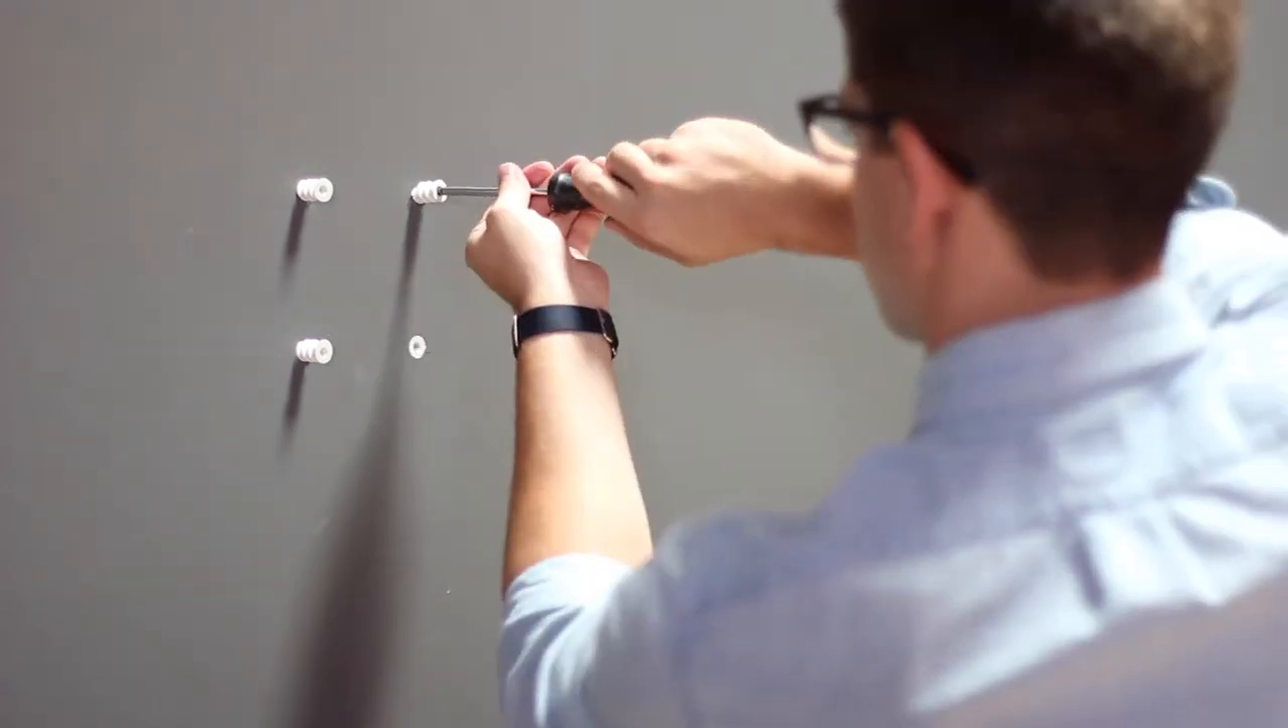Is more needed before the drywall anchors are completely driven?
Yes.